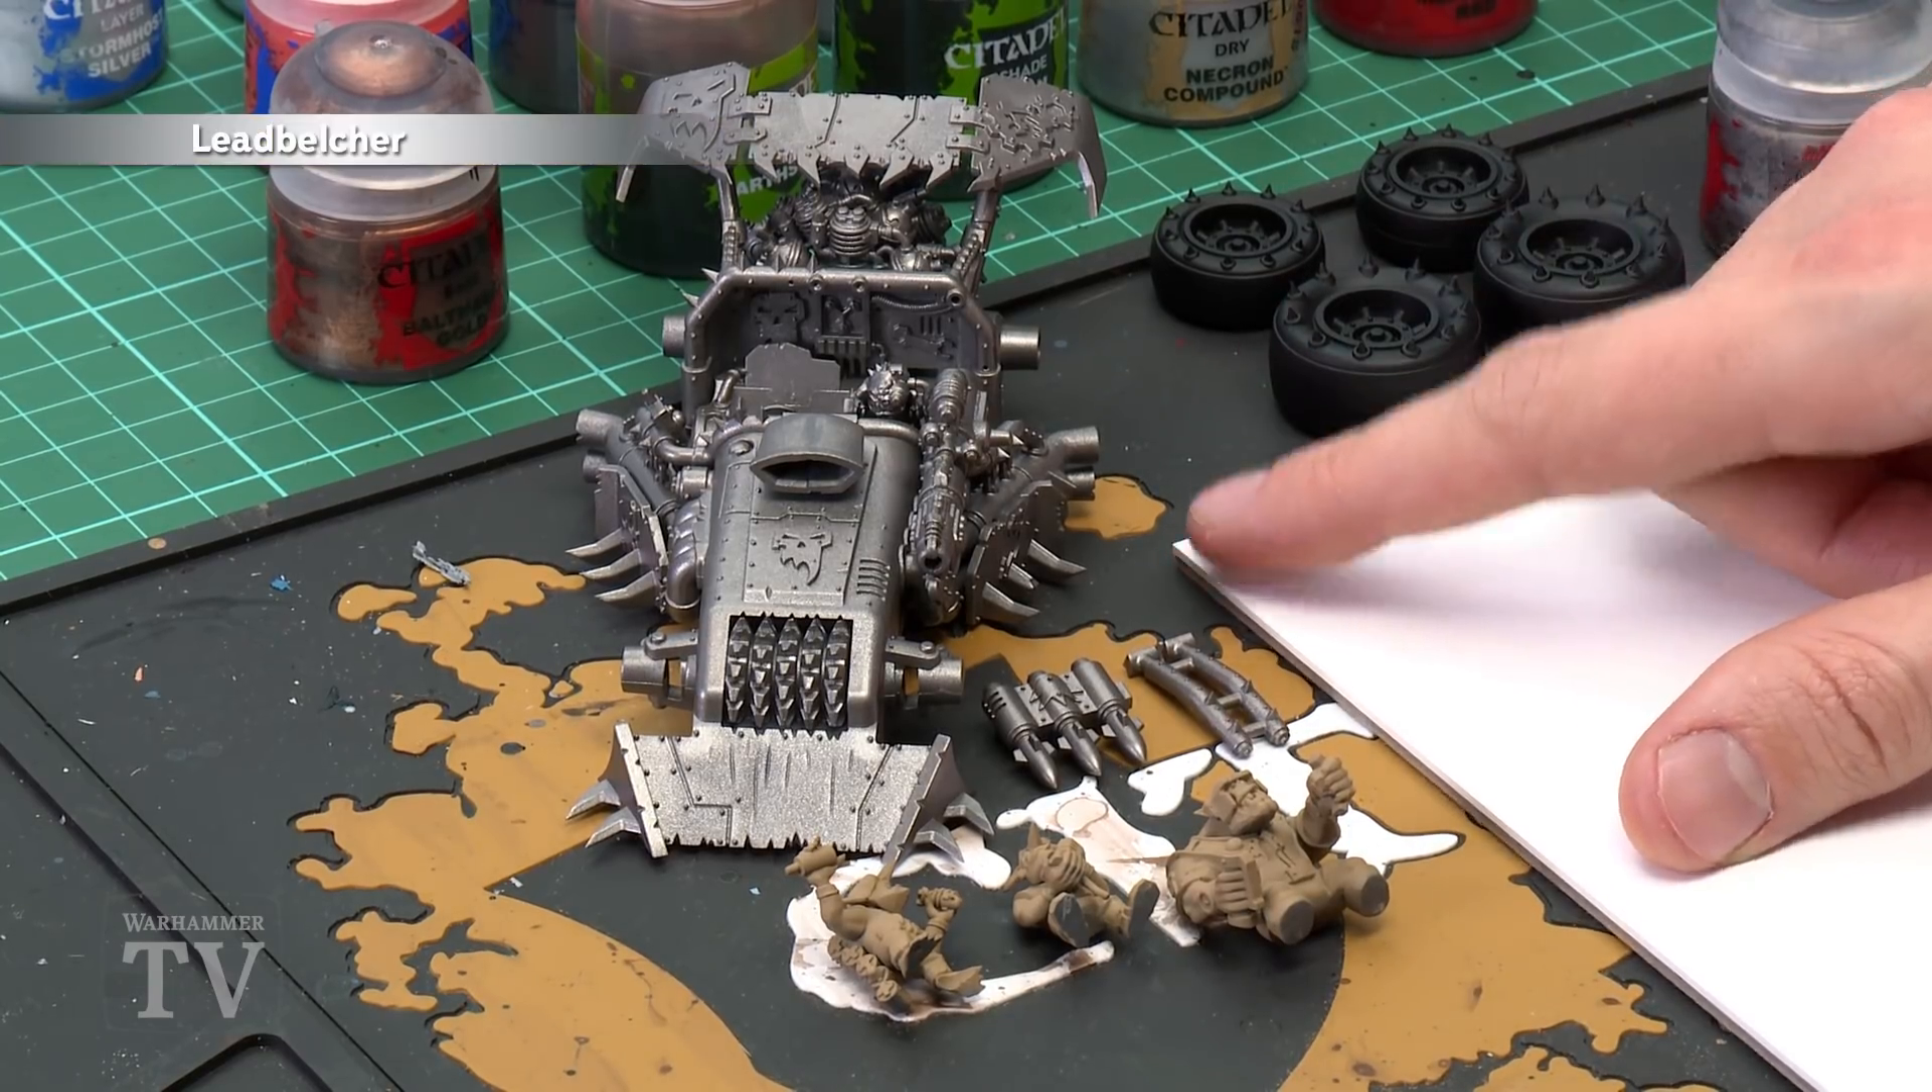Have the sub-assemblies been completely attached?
No.